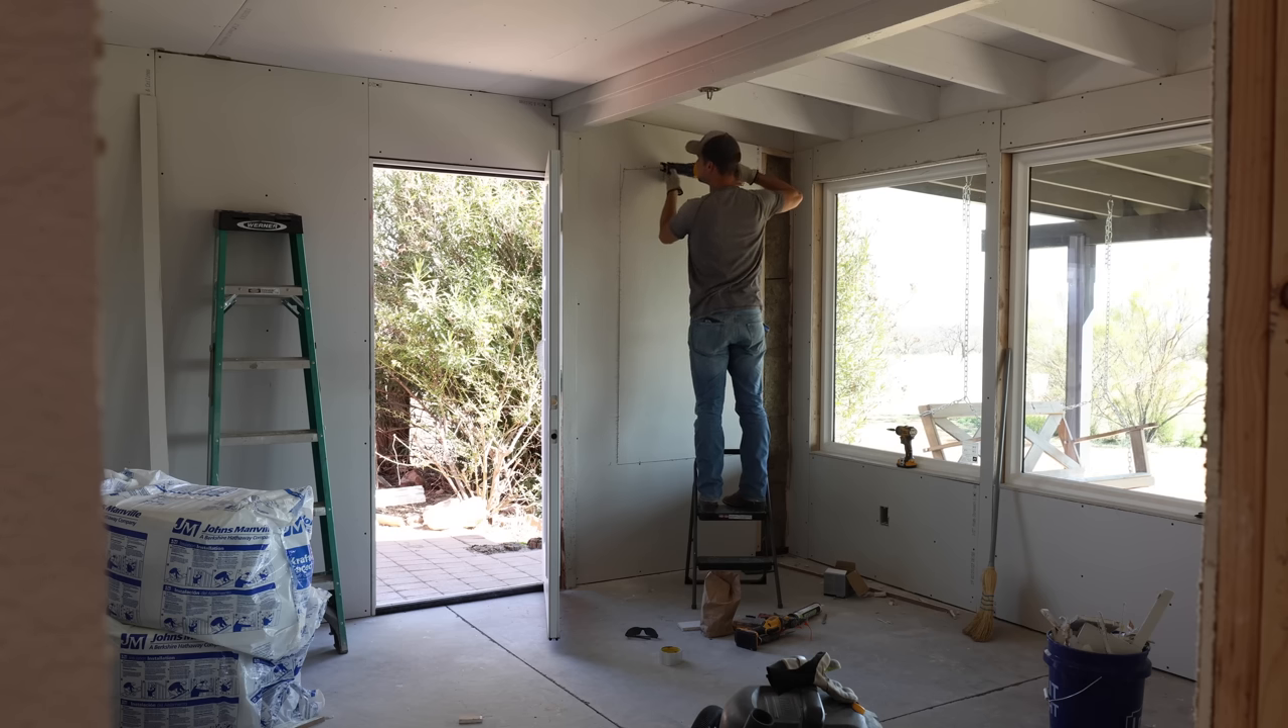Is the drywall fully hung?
No.